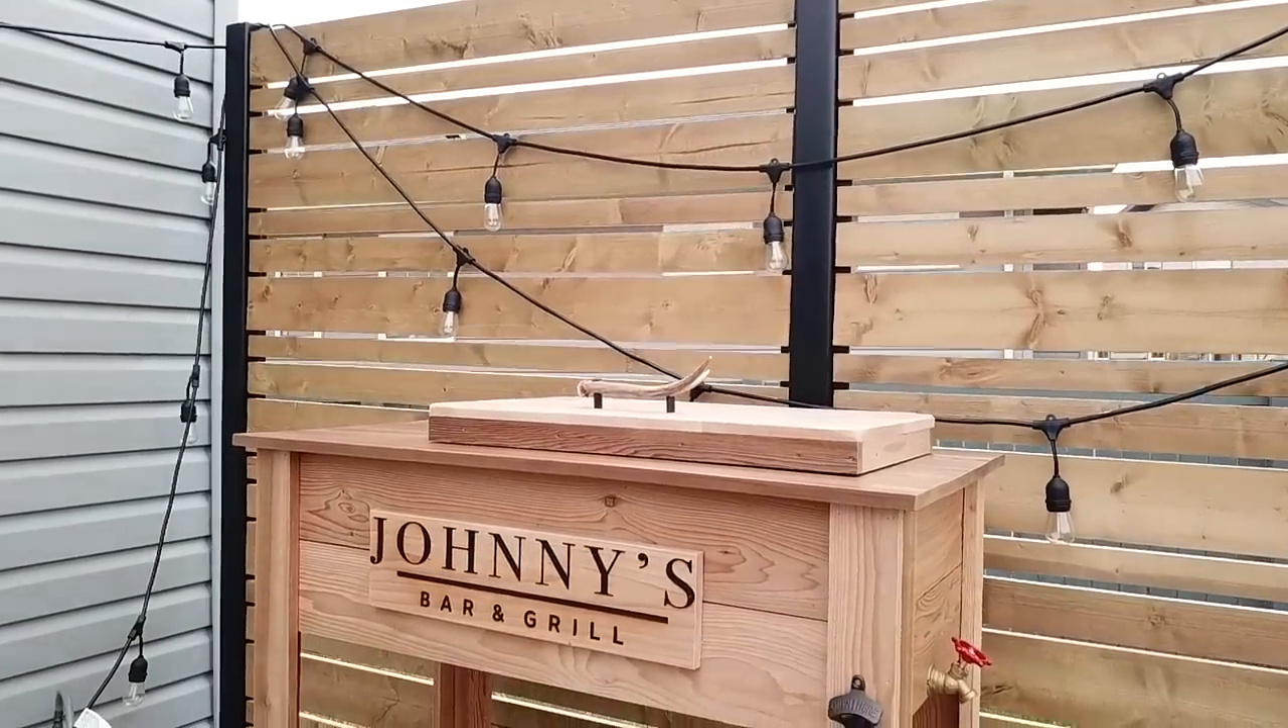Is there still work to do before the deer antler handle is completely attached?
No.